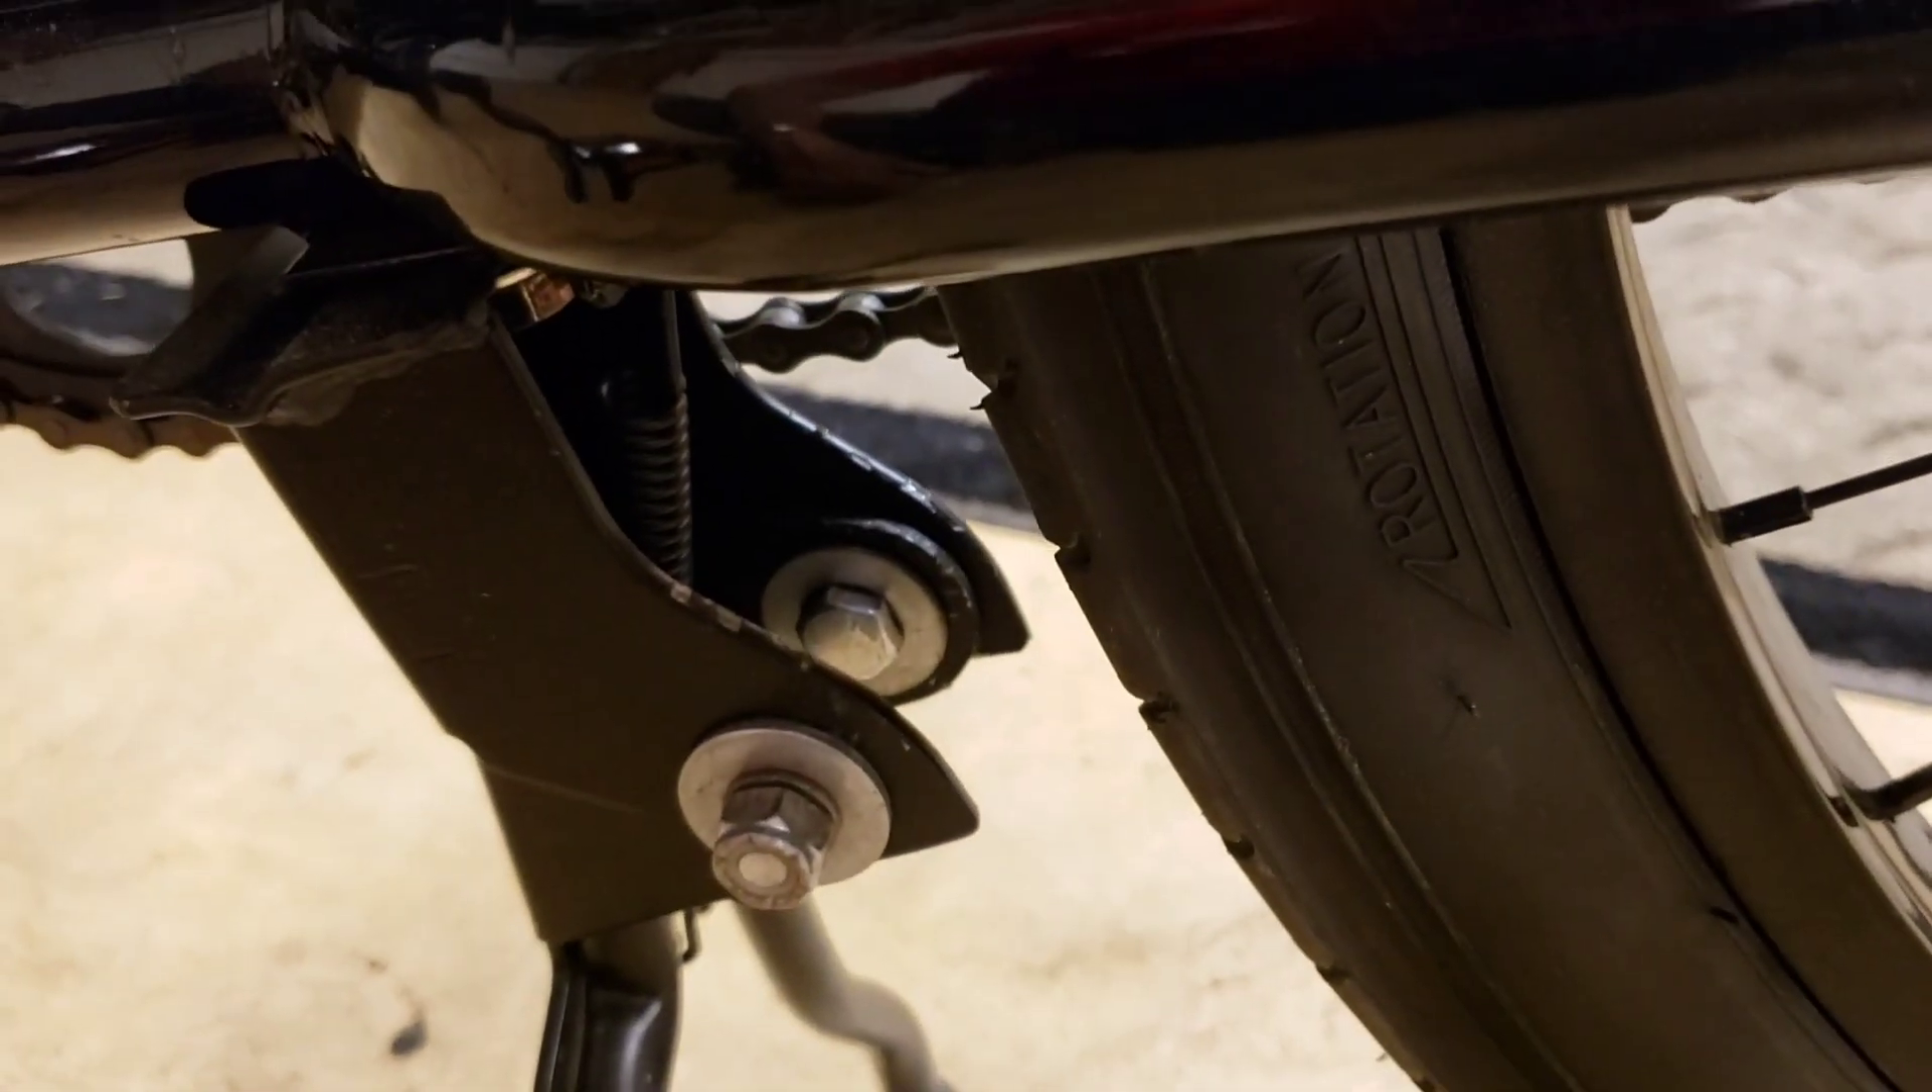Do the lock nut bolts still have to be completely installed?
No.